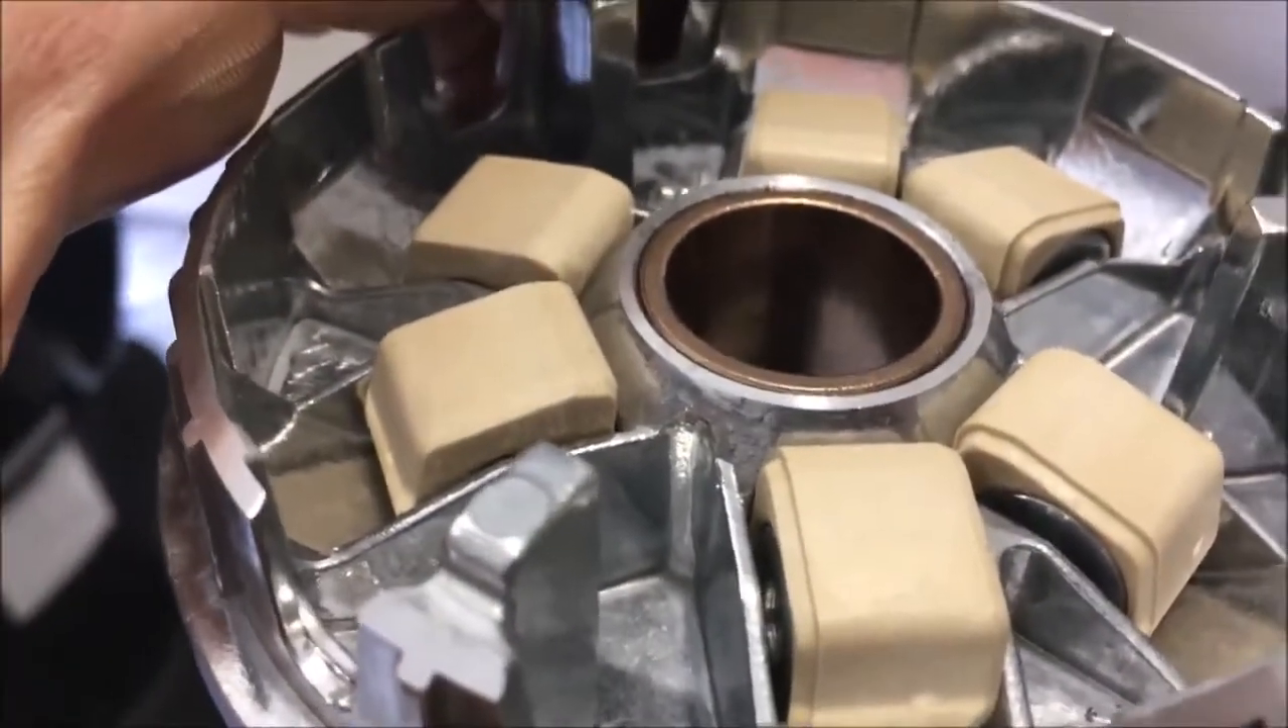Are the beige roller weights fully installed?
Yes.